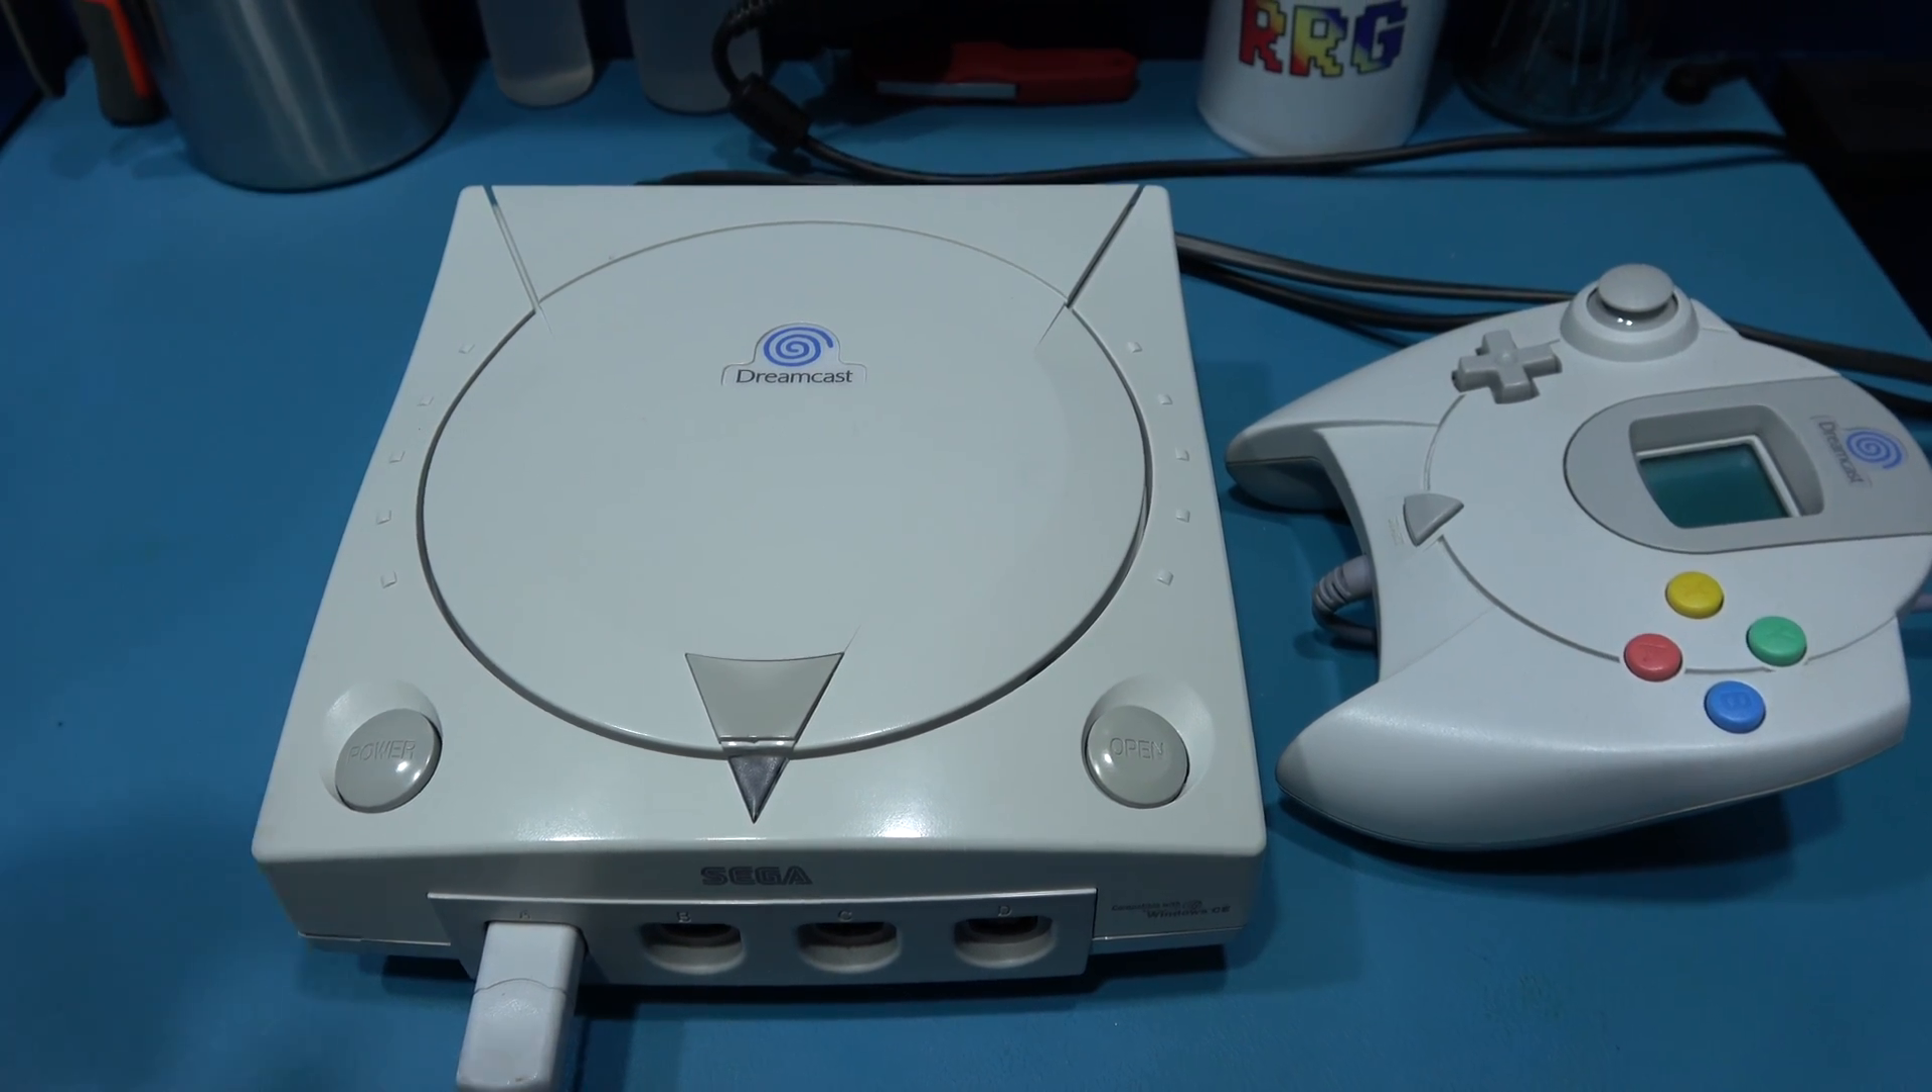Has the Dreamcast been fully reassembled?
Yes.